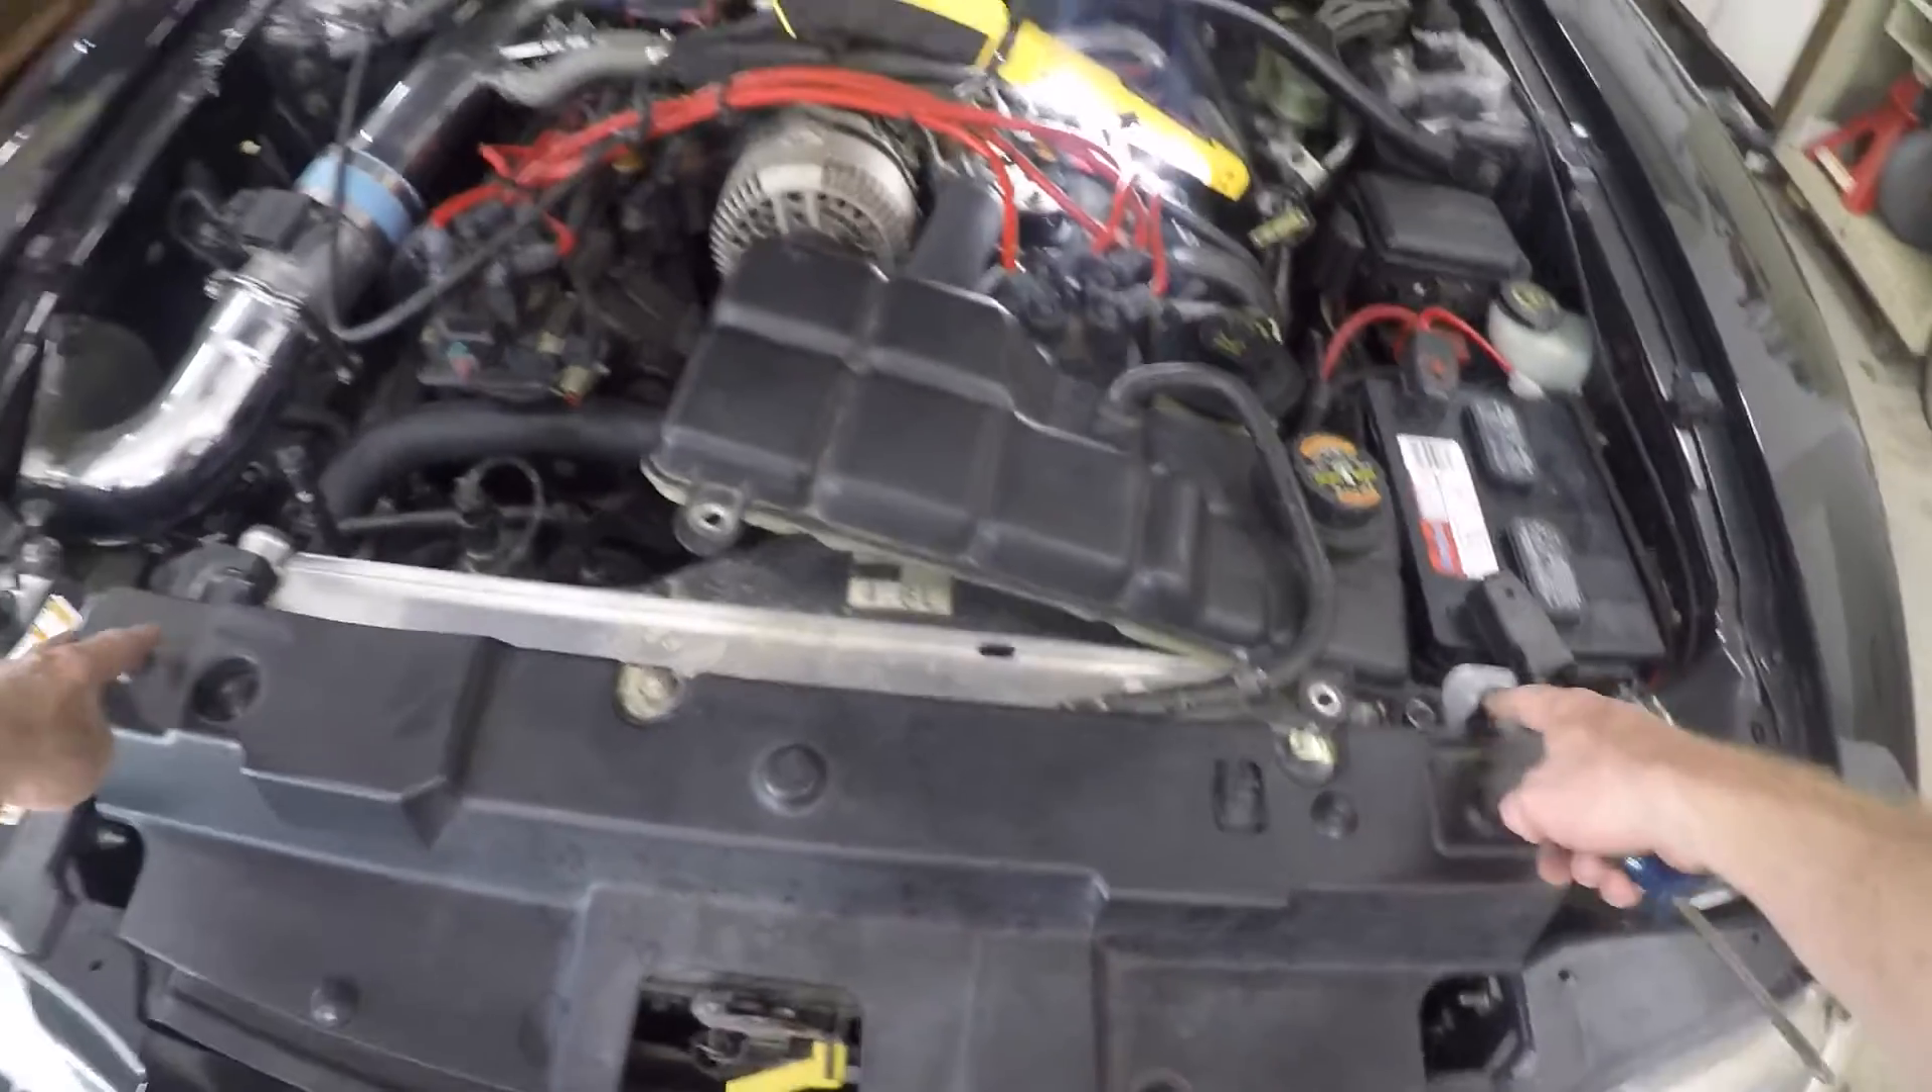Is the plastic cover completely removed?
No.